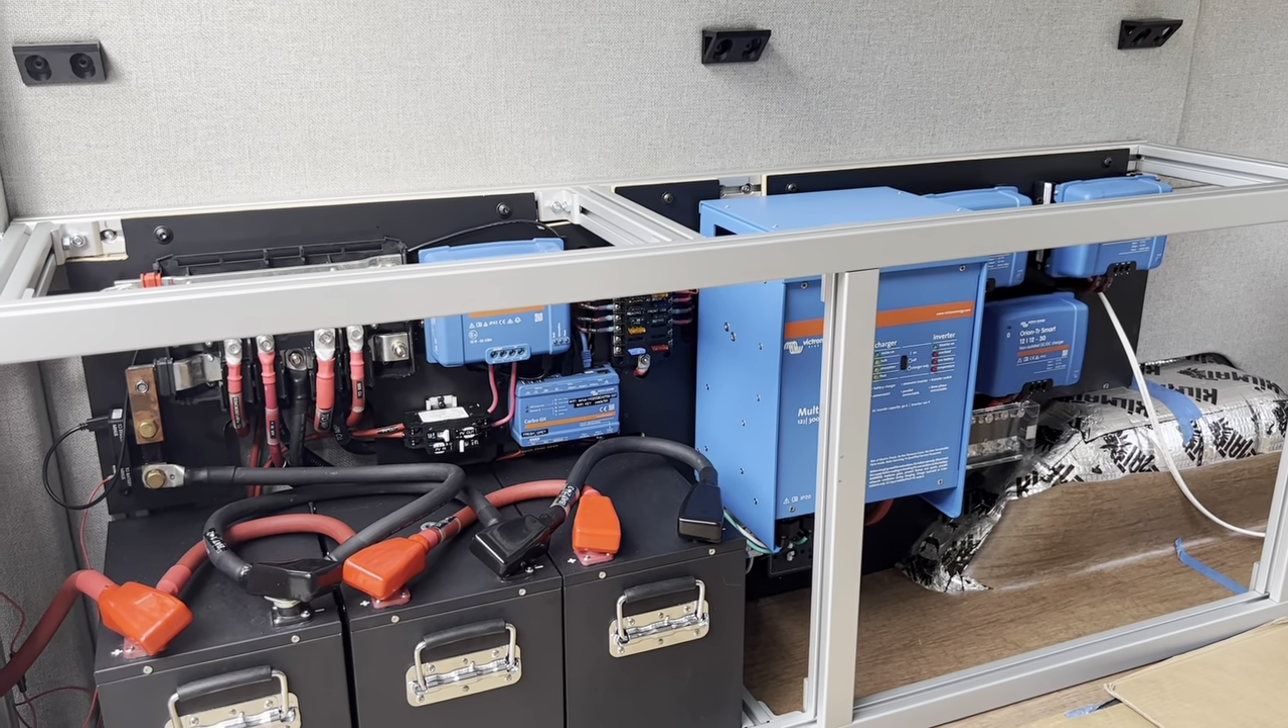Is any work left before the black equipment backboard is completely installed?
No.